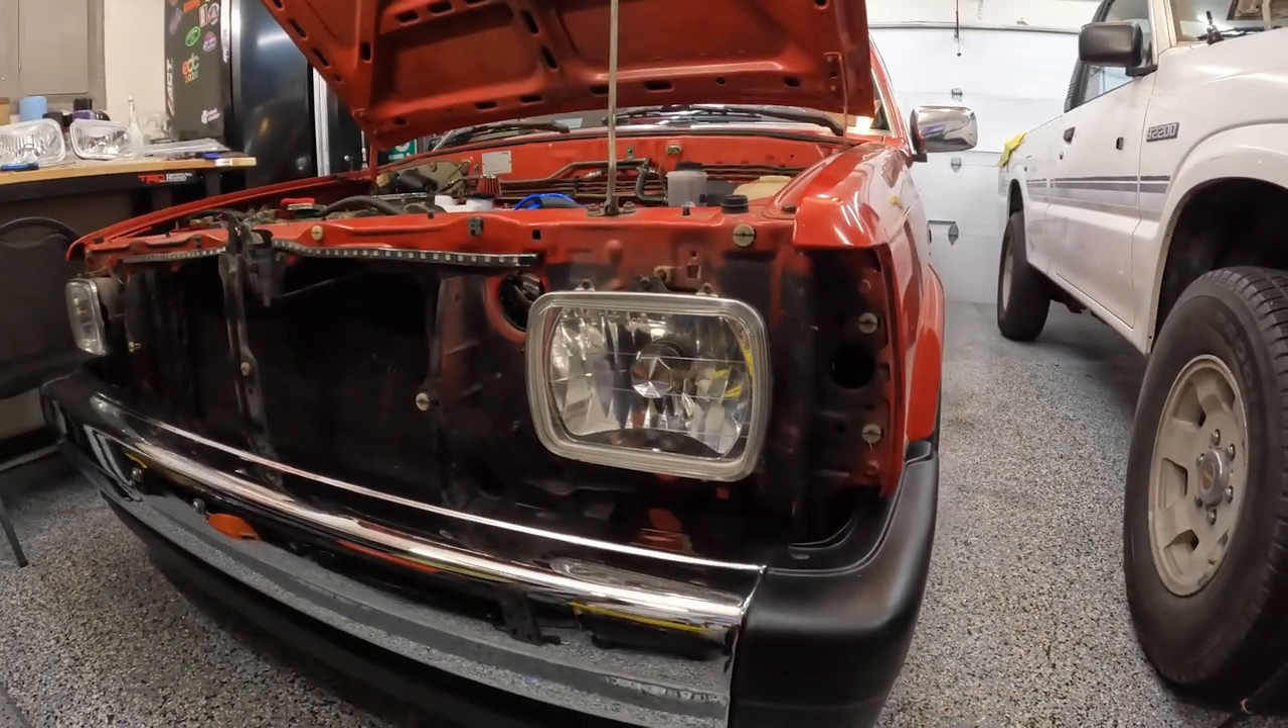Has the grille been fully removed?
Yes.